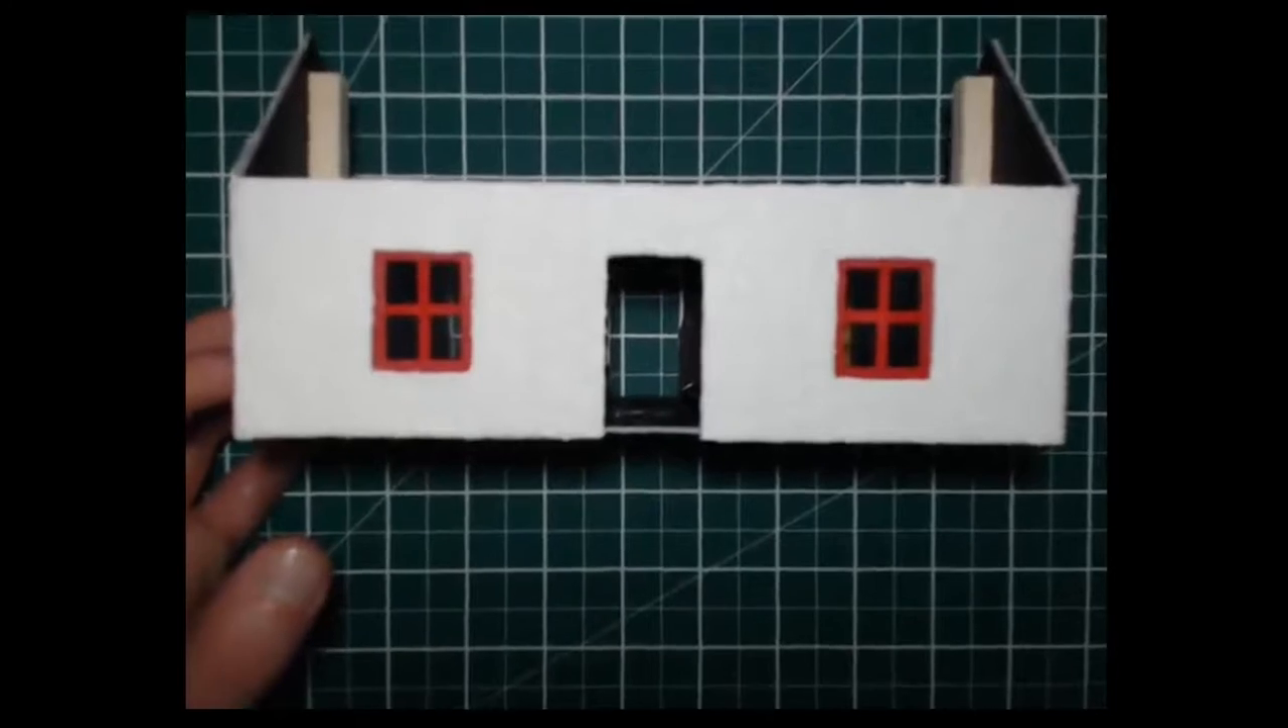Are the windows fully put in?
Yes.